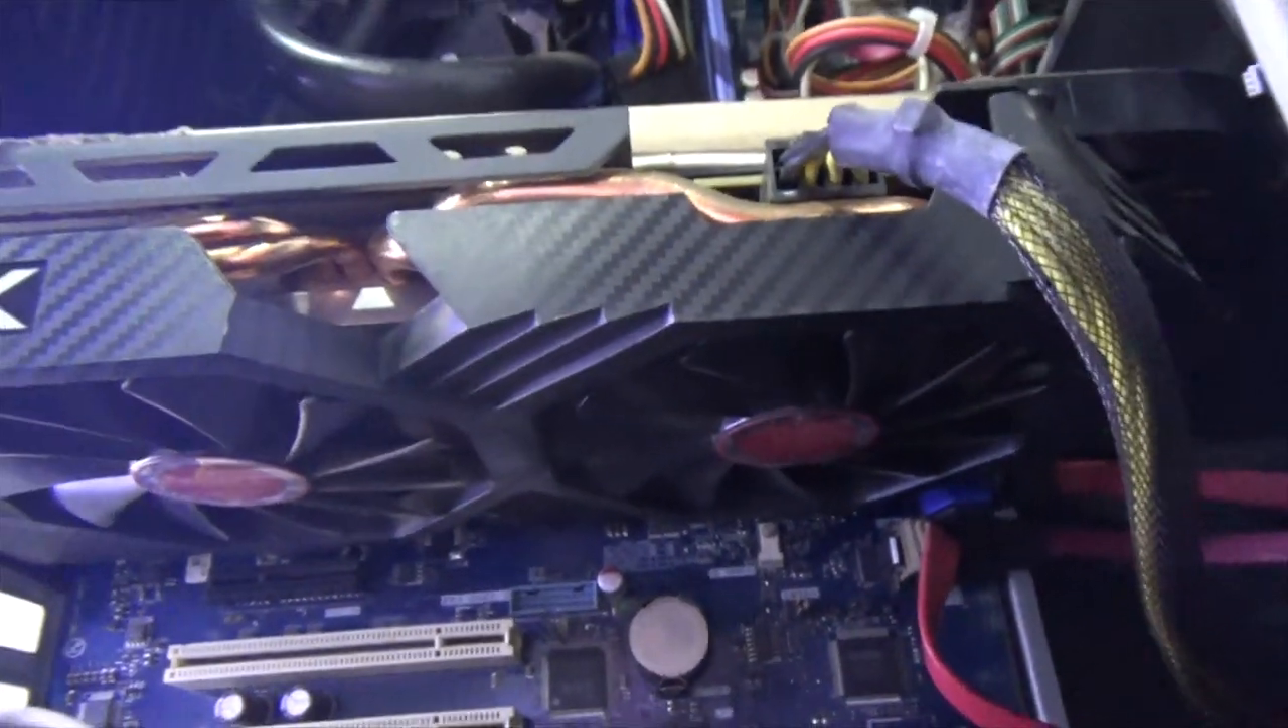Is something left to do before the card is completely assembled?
No.